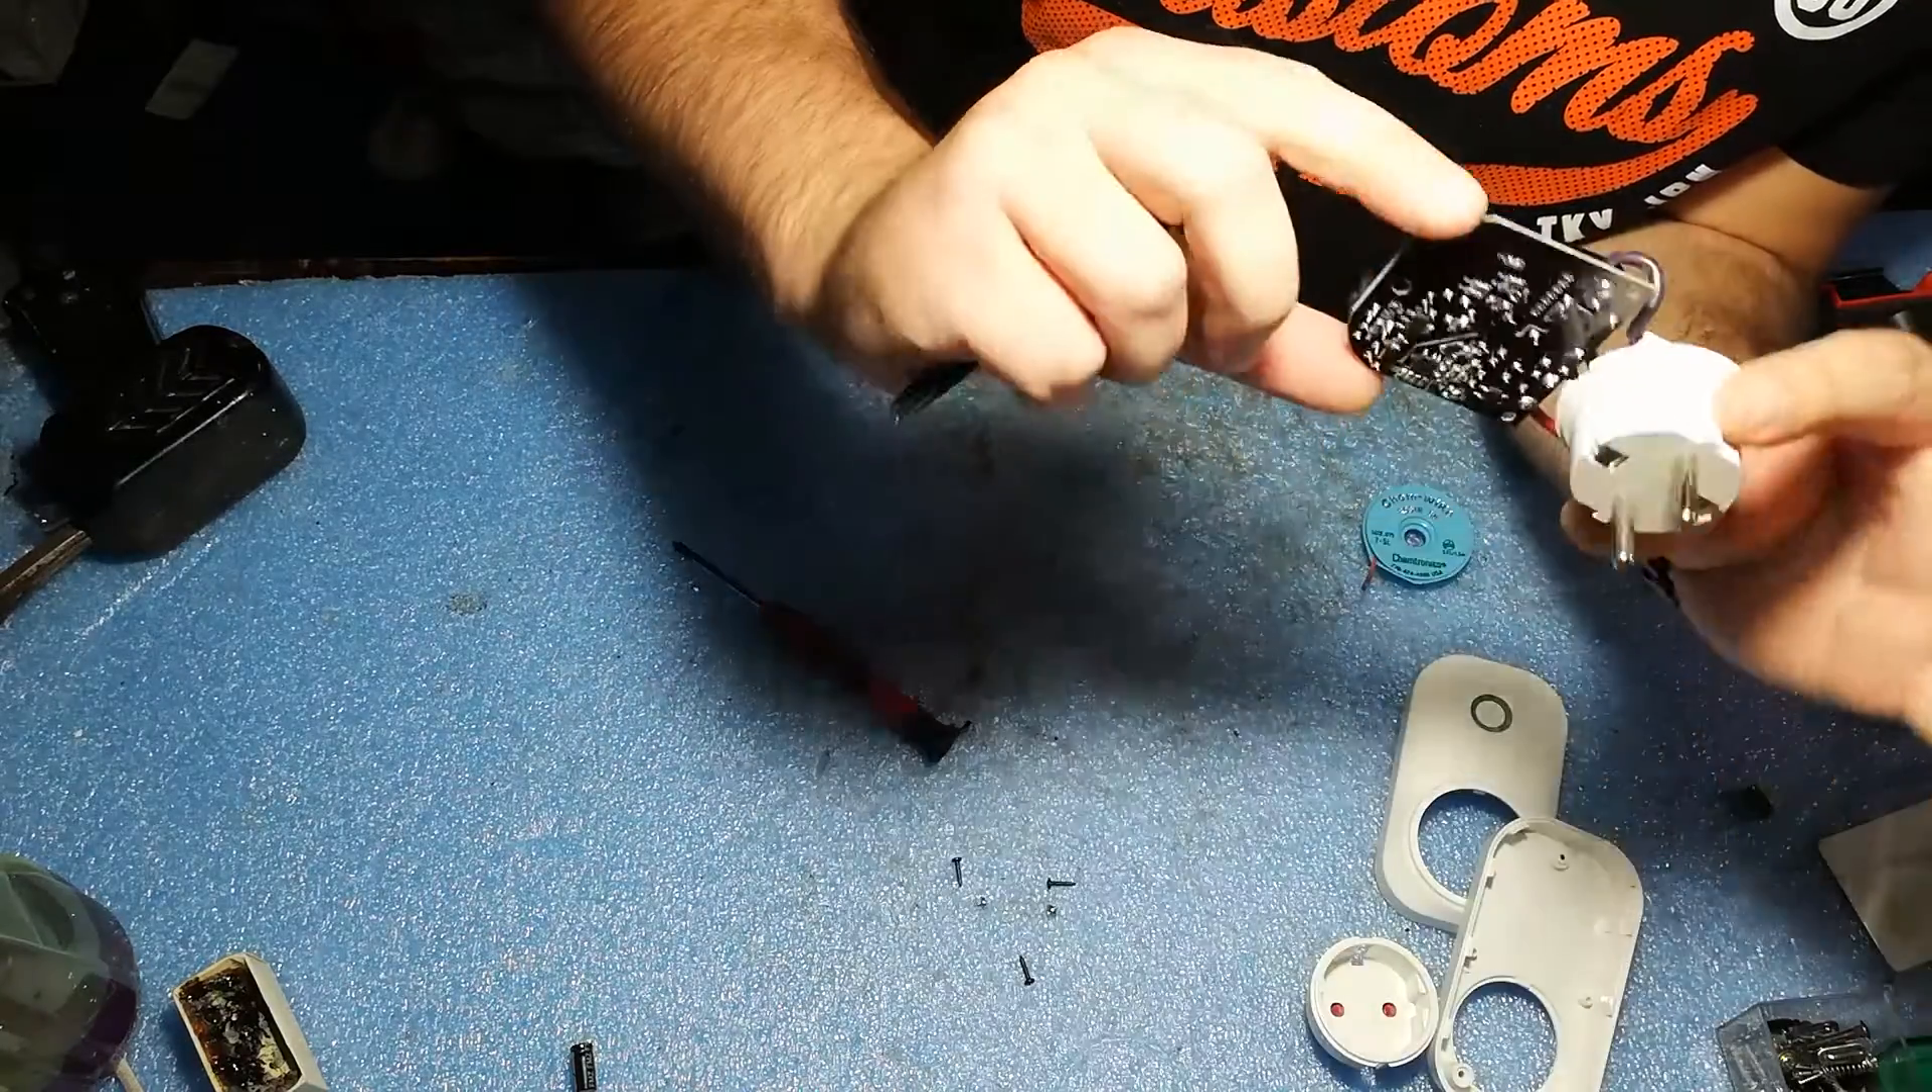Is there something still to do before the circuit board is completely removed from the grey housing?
No.